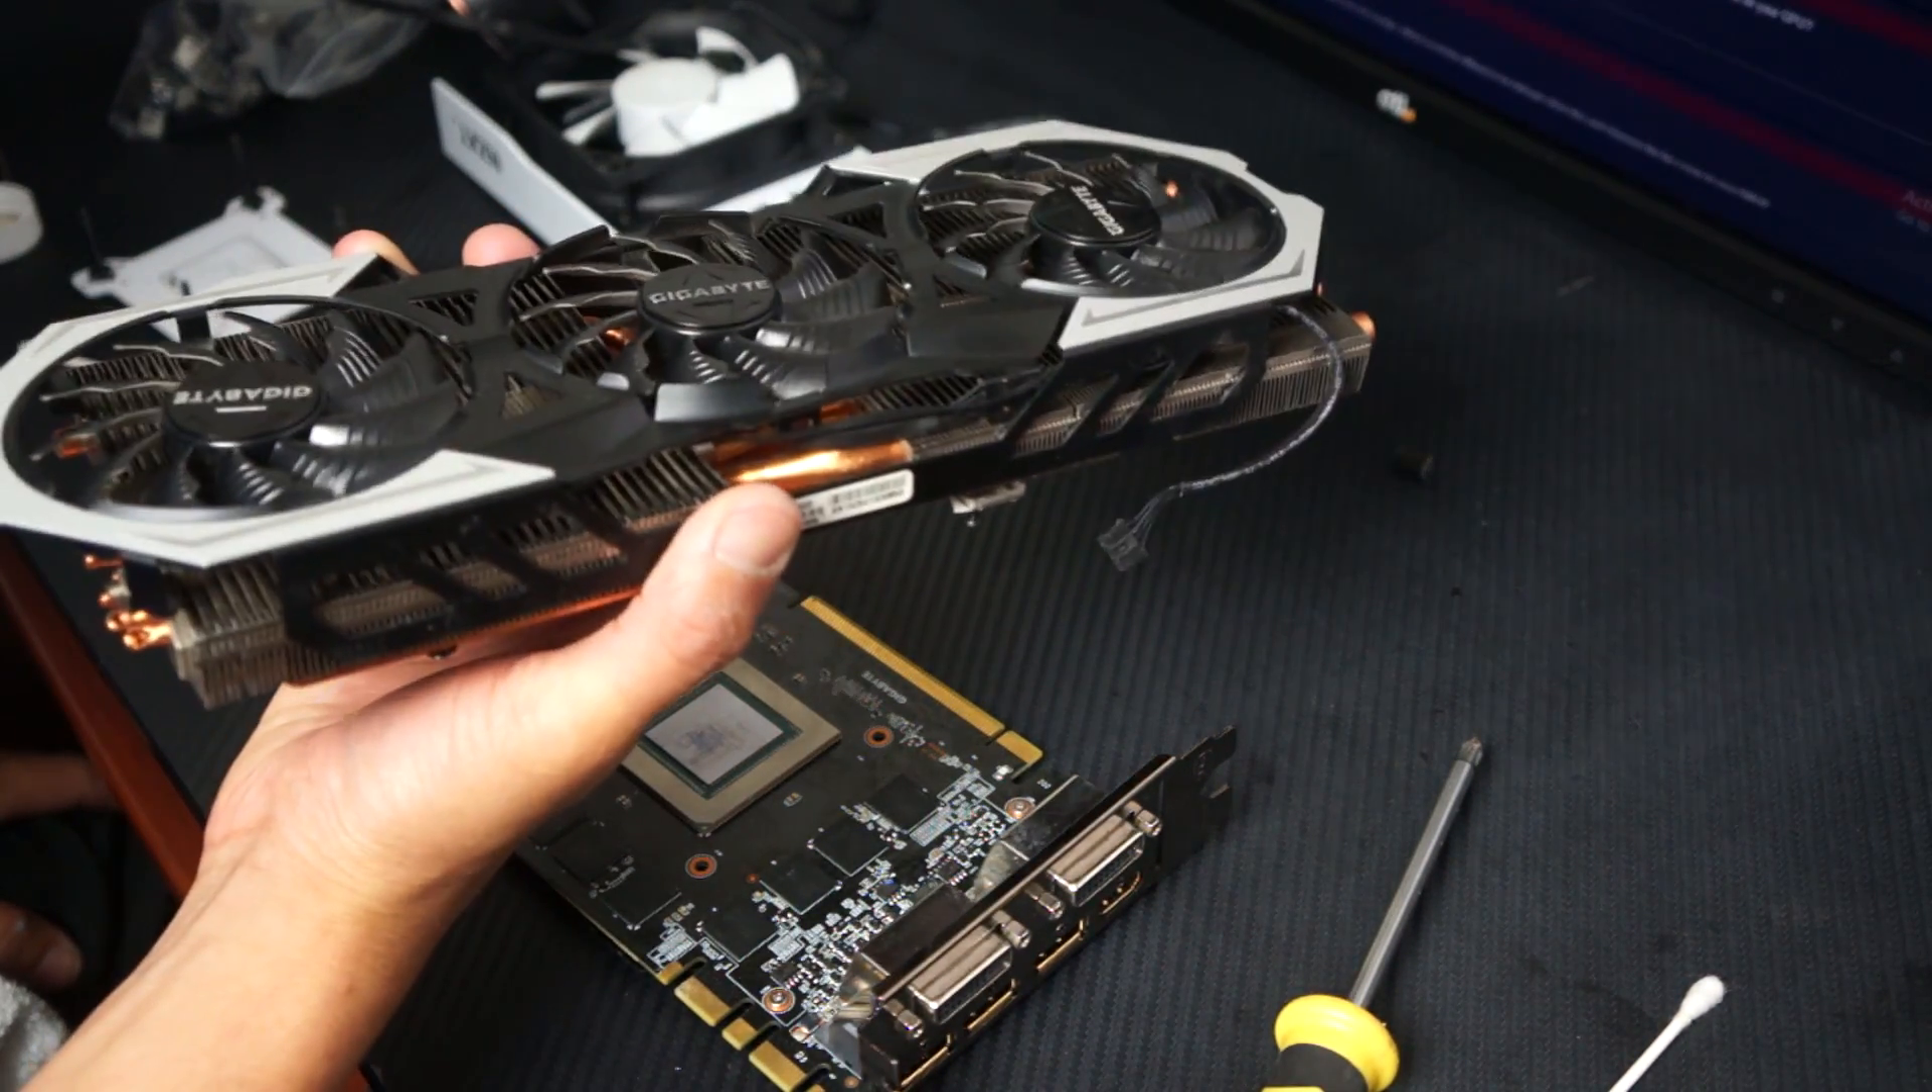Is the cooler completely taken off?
Yes.